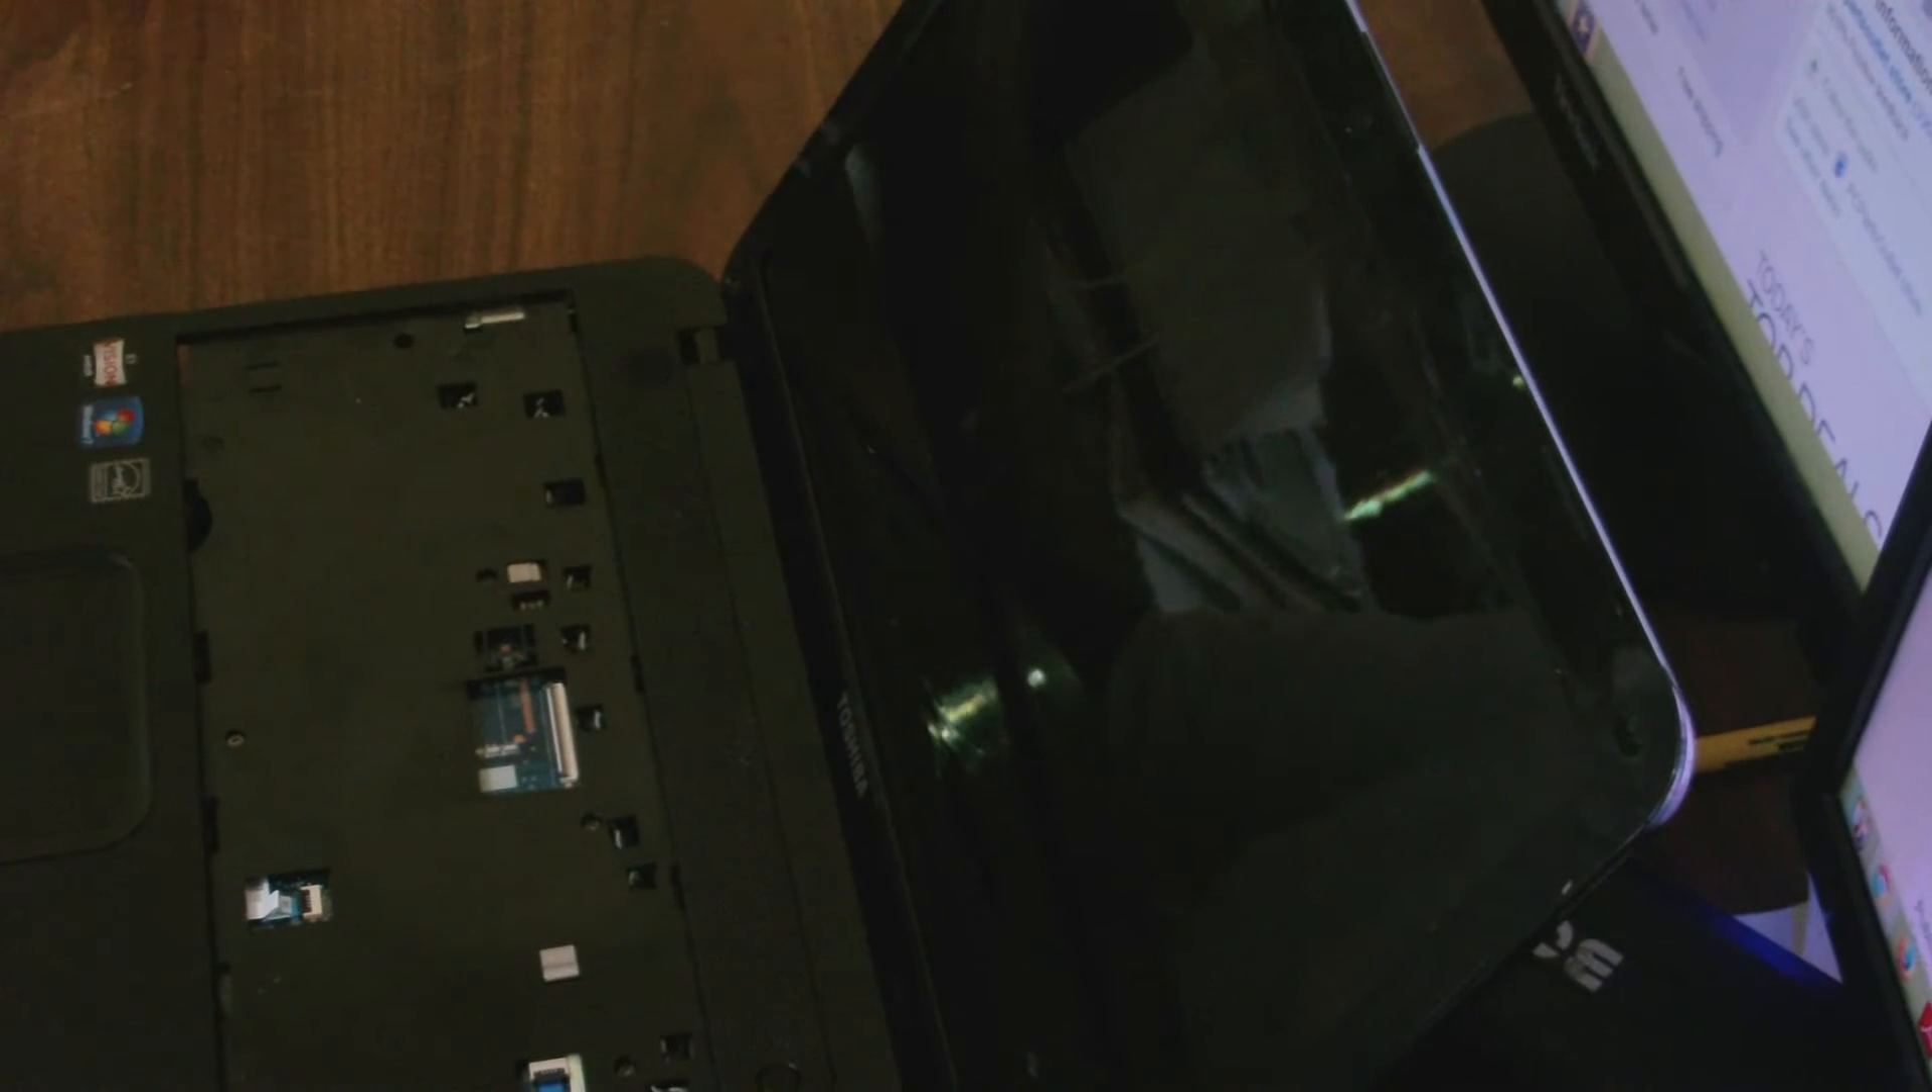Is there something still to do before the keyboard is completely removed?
No.